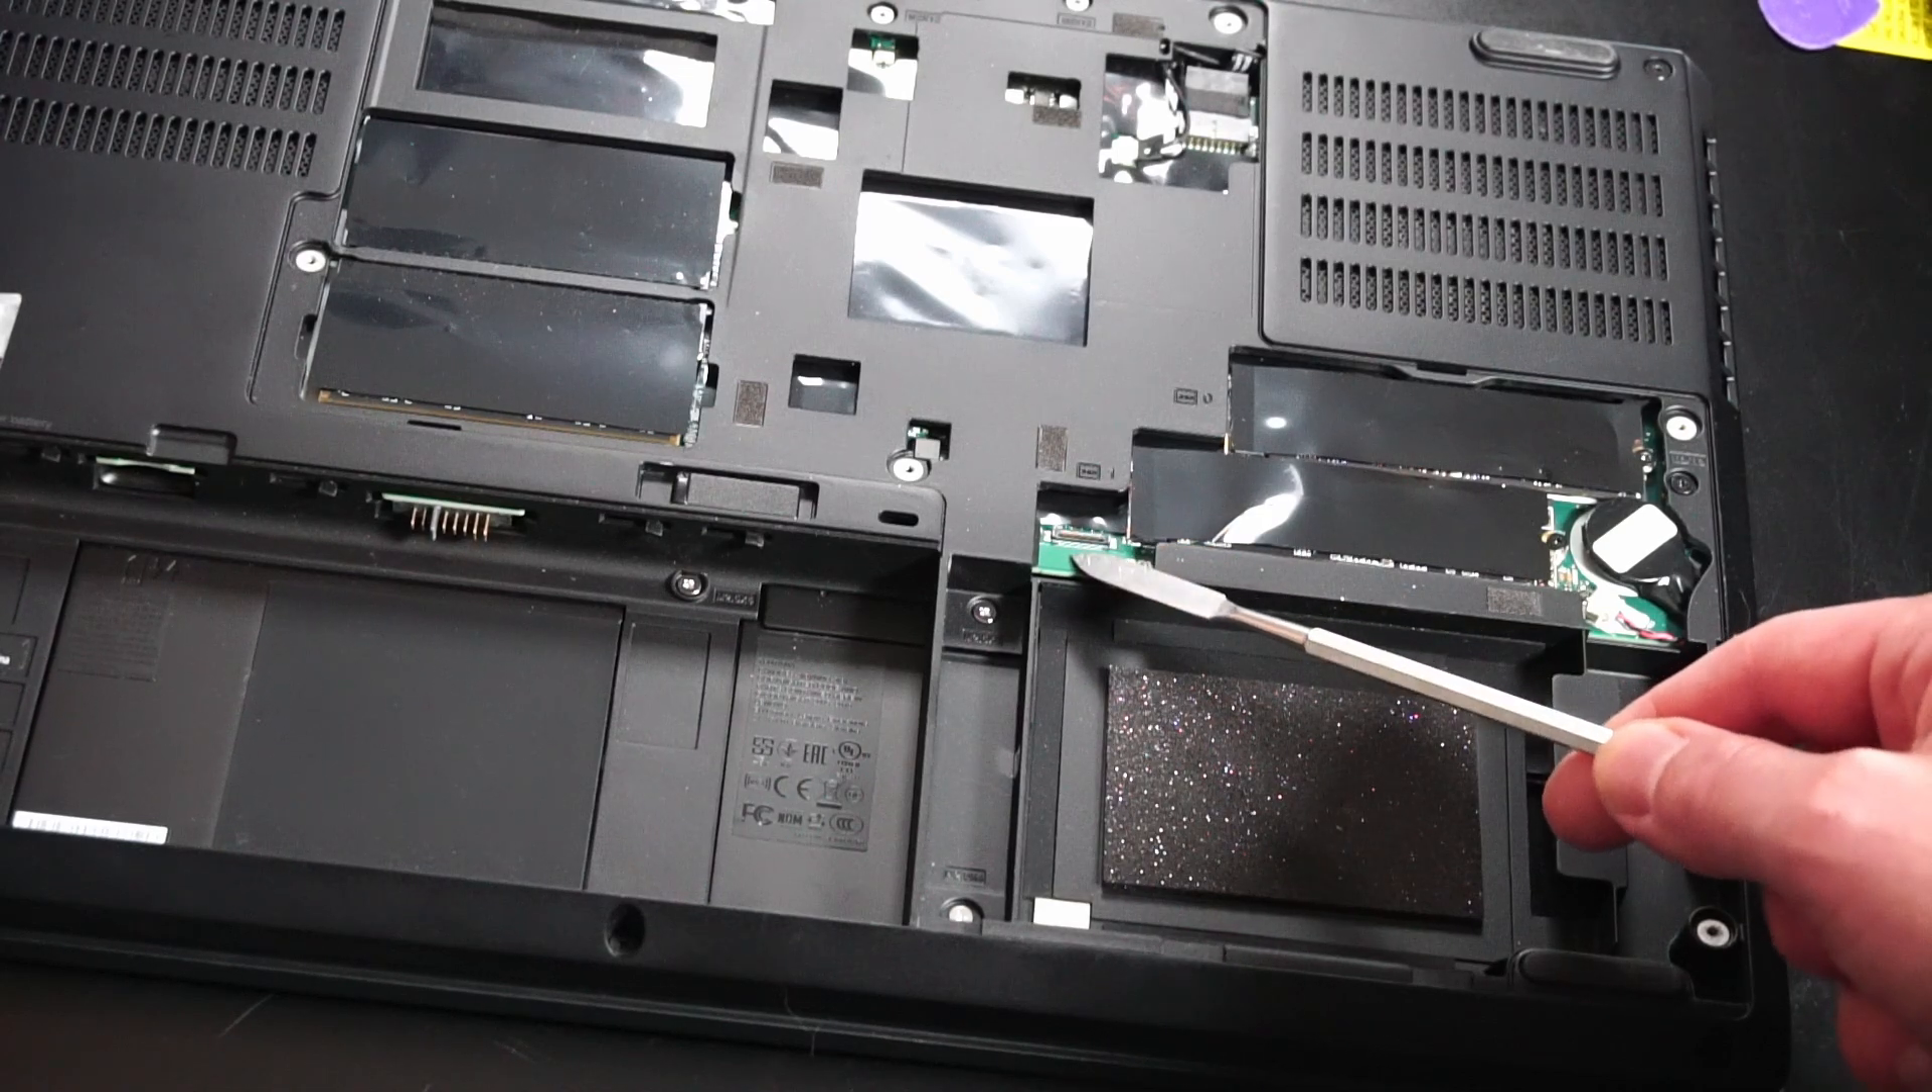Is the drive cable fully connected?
No.